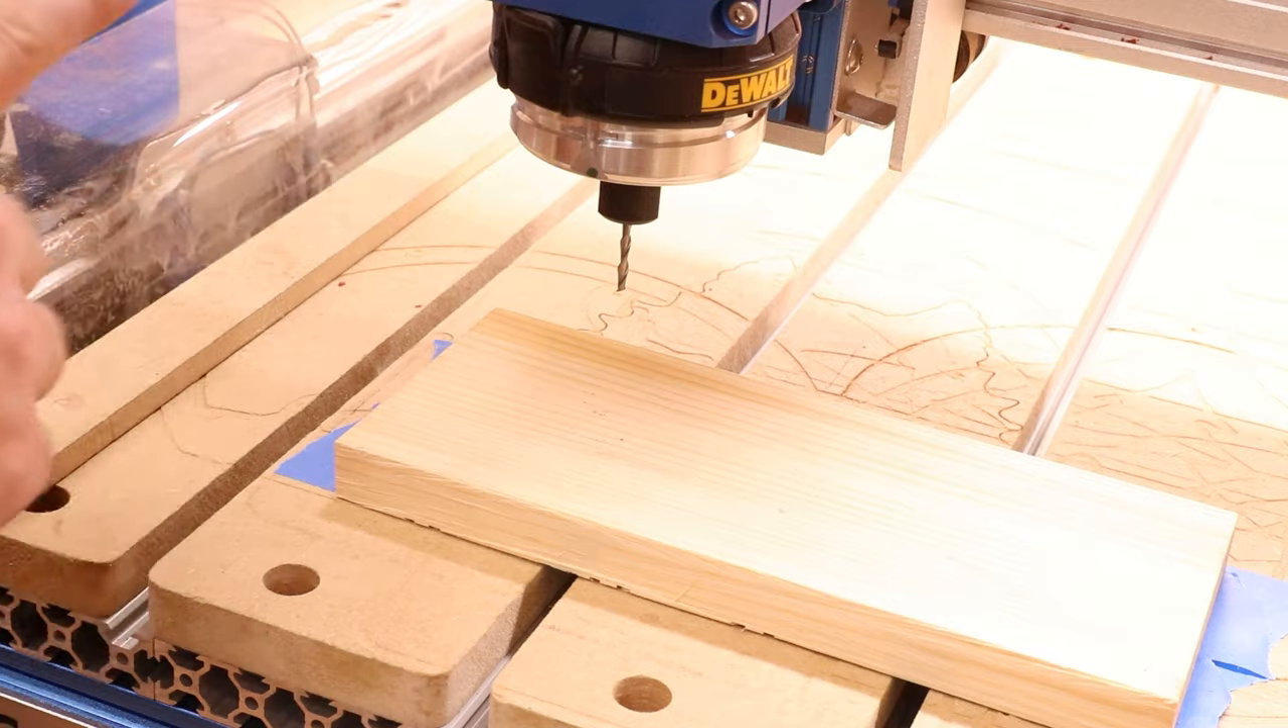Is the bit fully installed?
Yes.